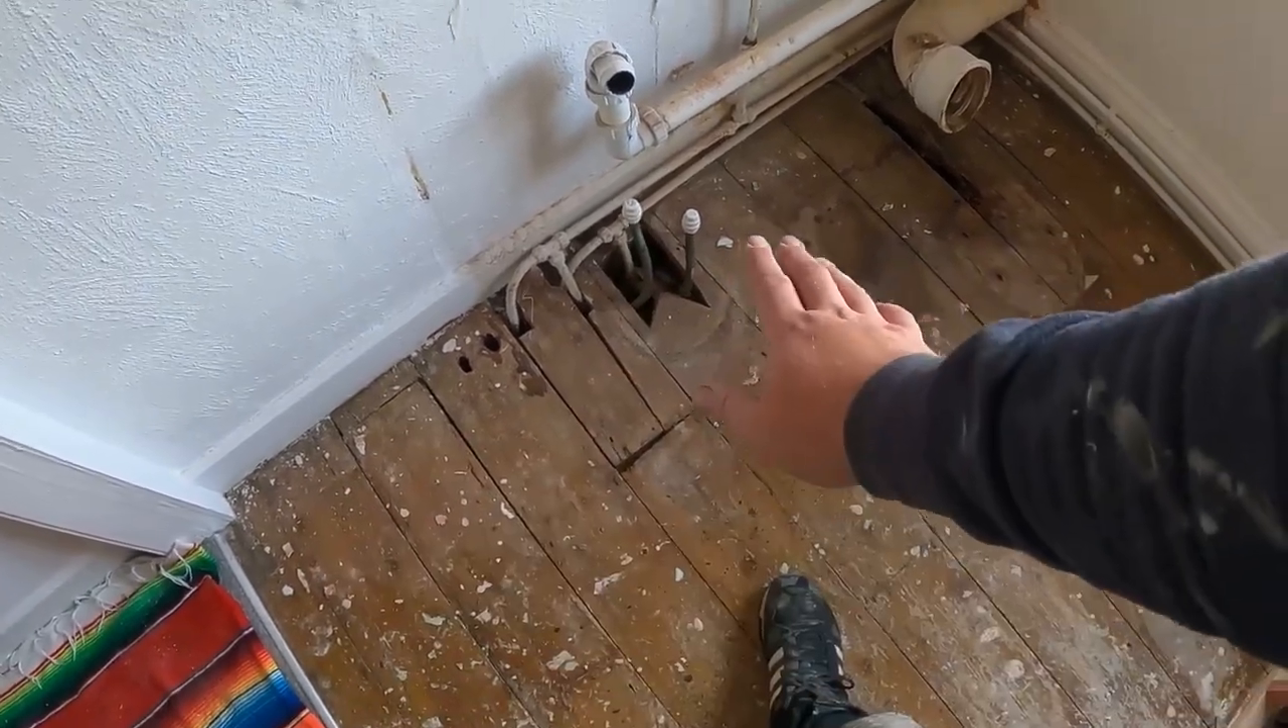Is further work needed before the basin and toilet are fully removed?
No.